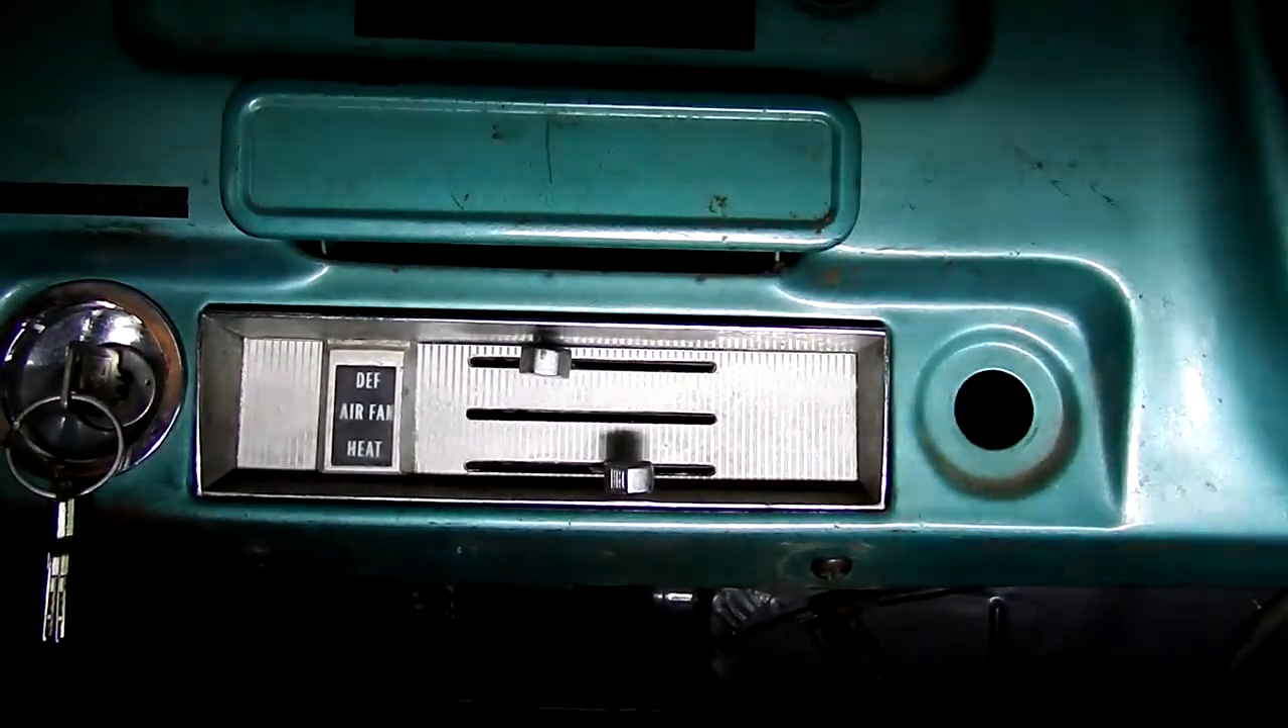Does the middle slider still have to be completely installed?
Yes.